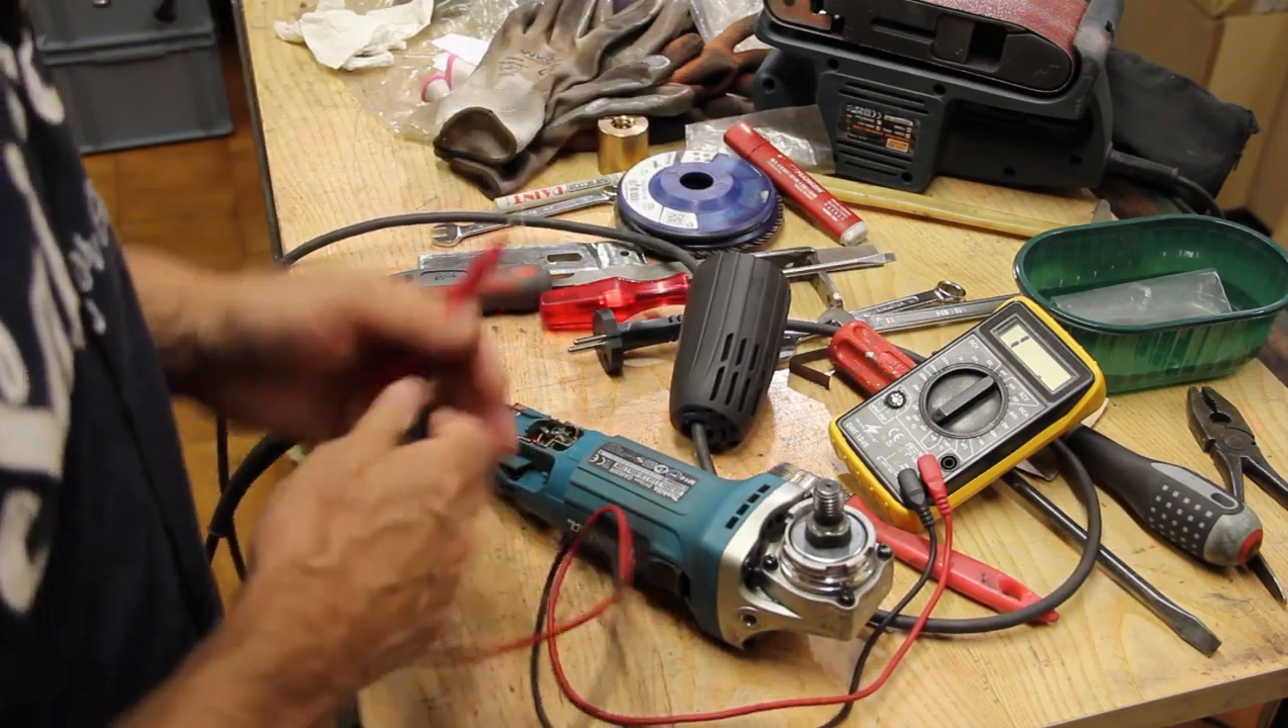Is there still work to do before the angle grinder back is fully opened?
No.